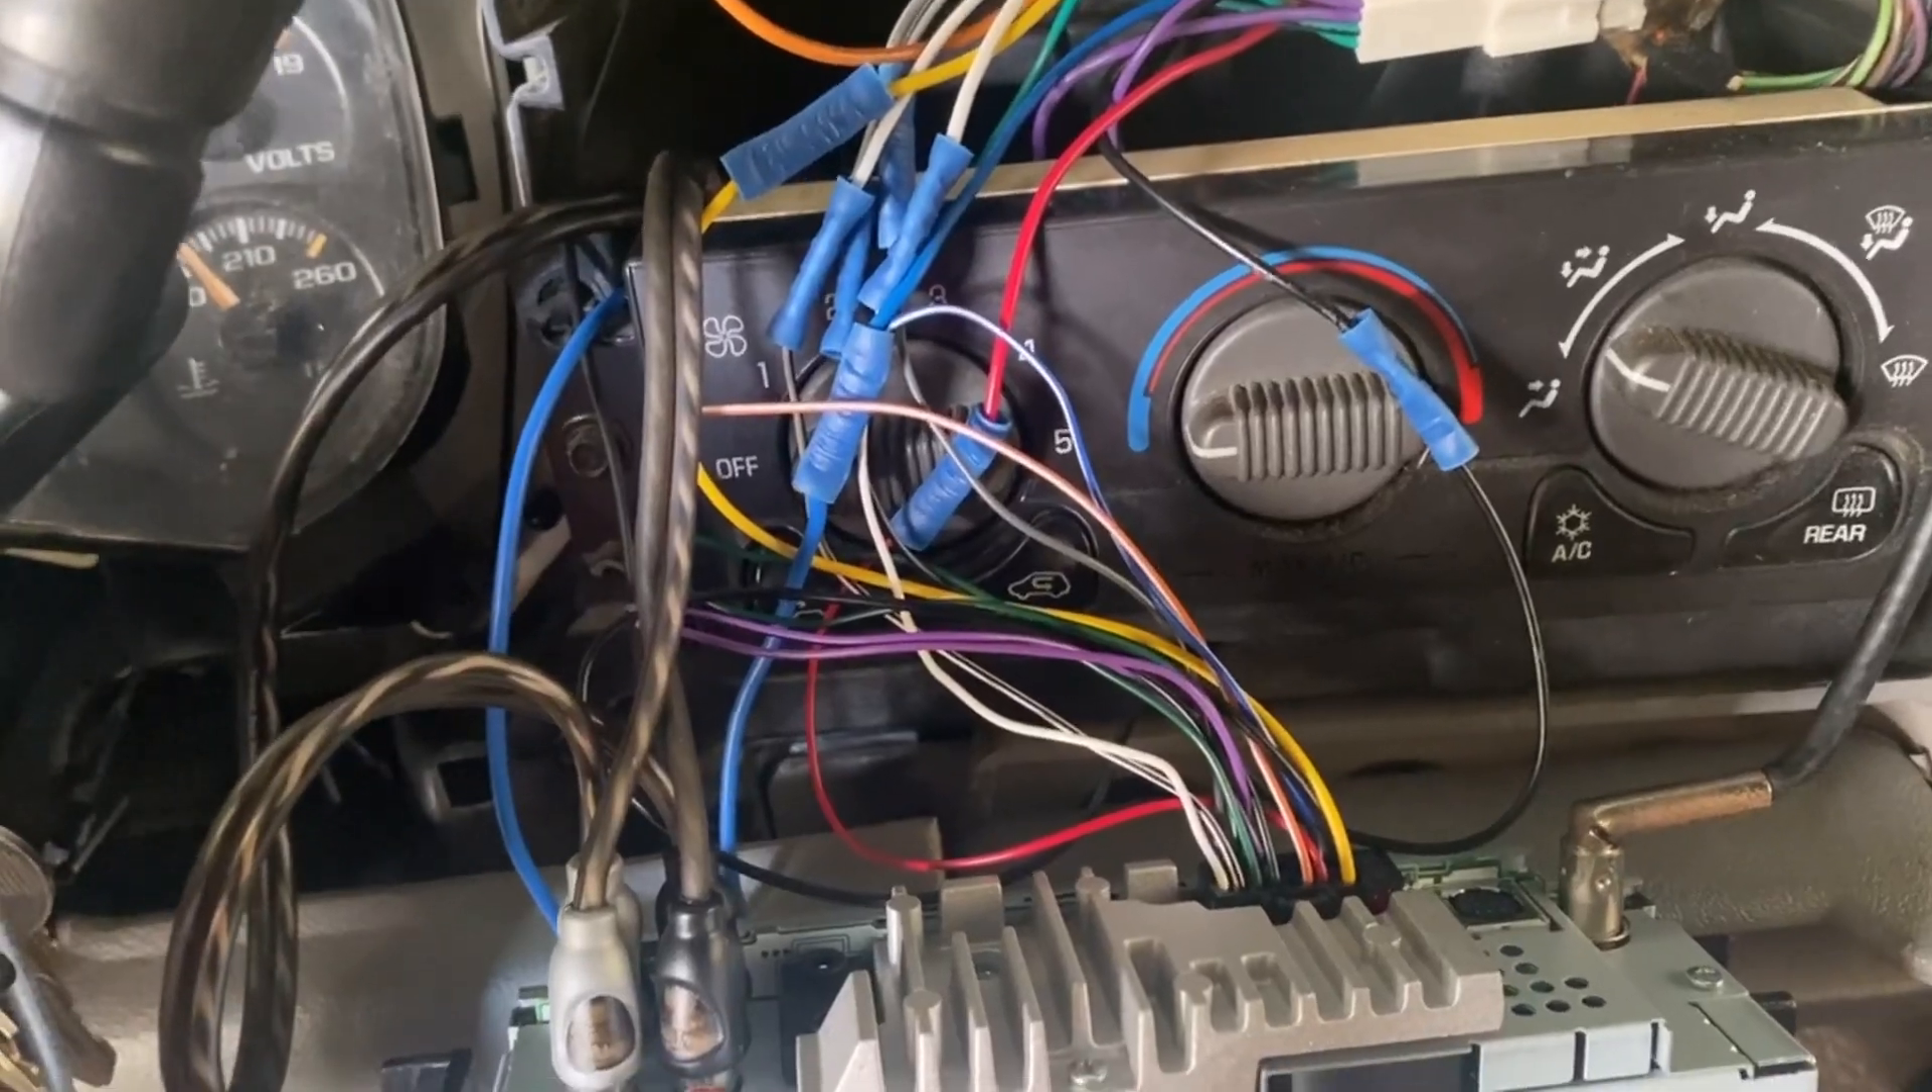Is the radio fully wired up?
Yes.